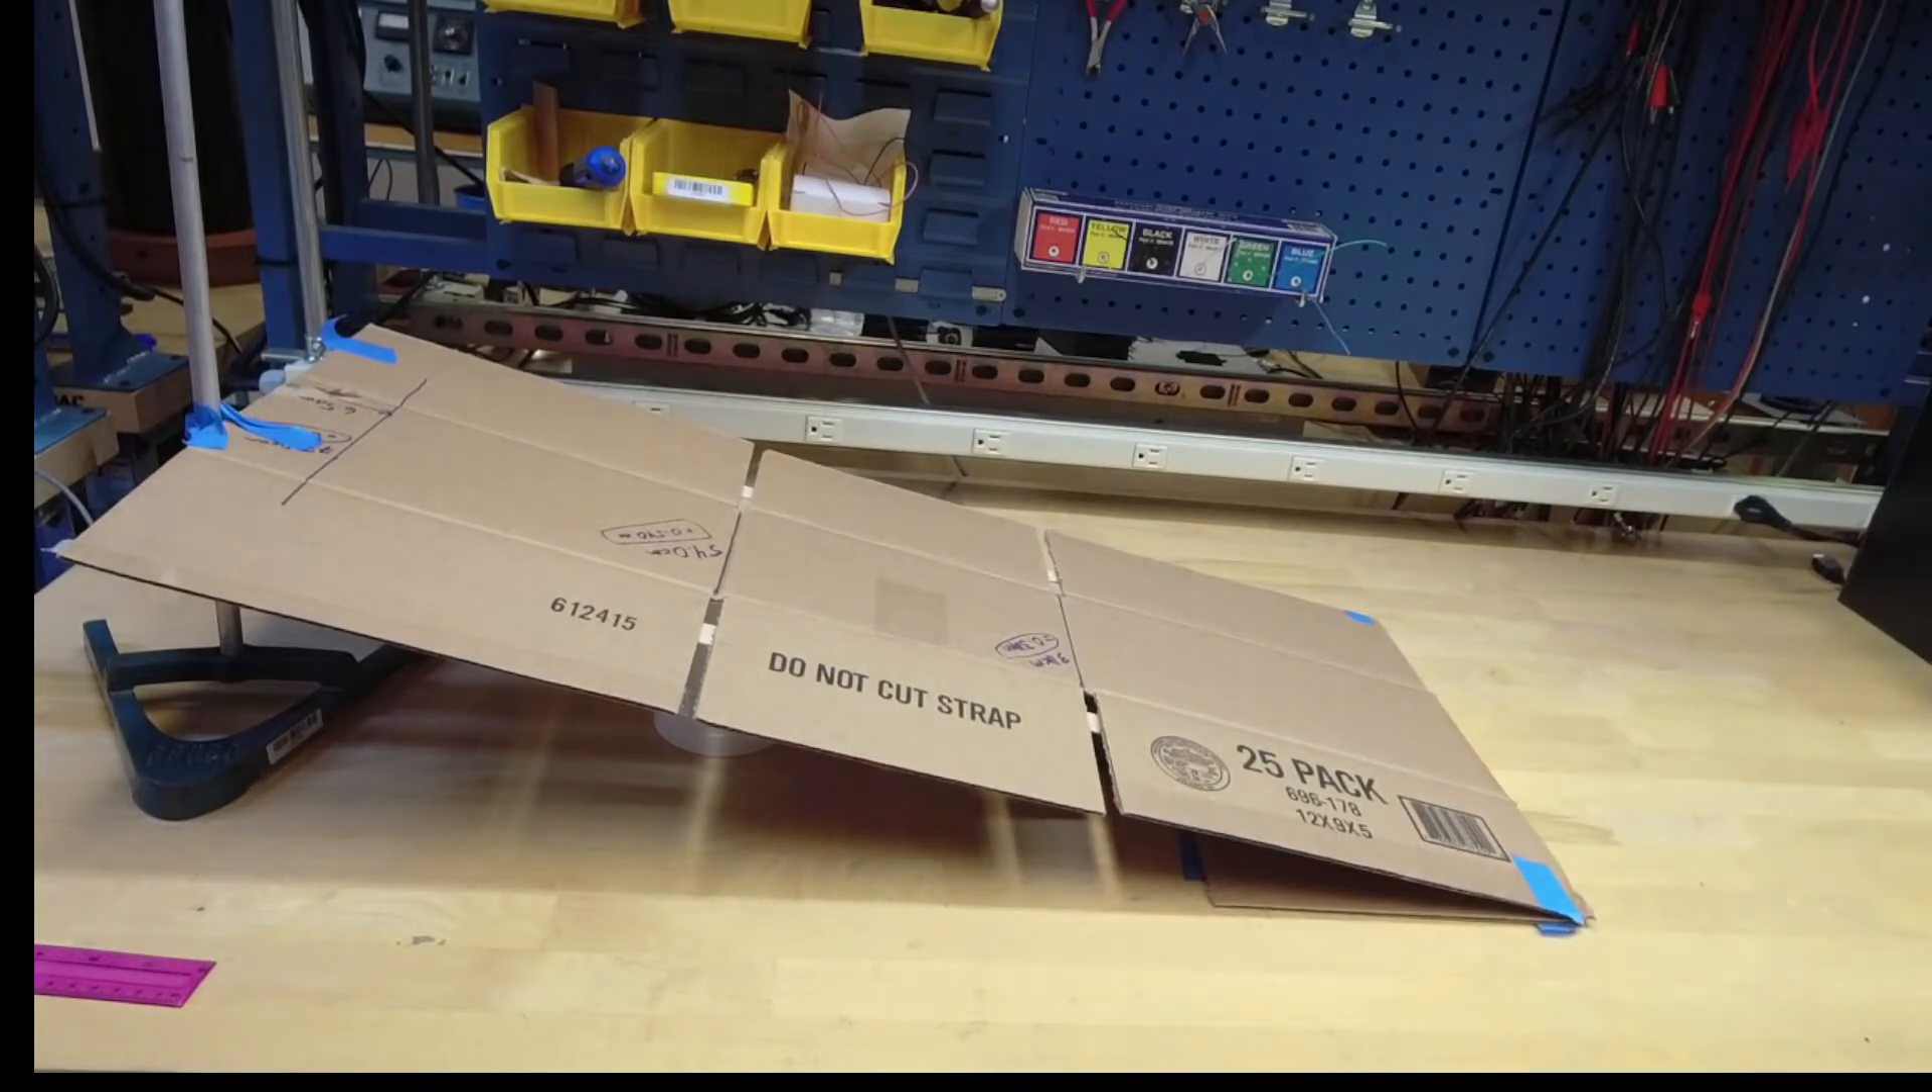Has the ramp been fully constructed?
Yes.